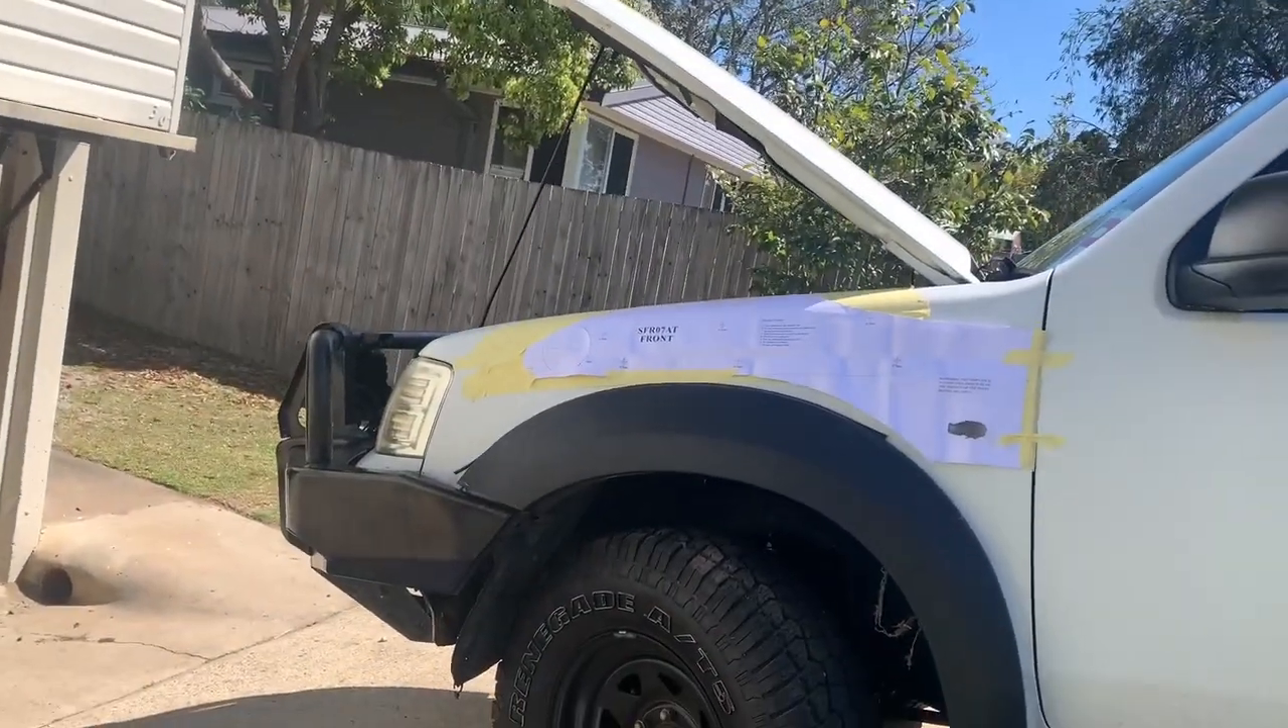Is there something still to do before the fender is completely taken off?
Yes.